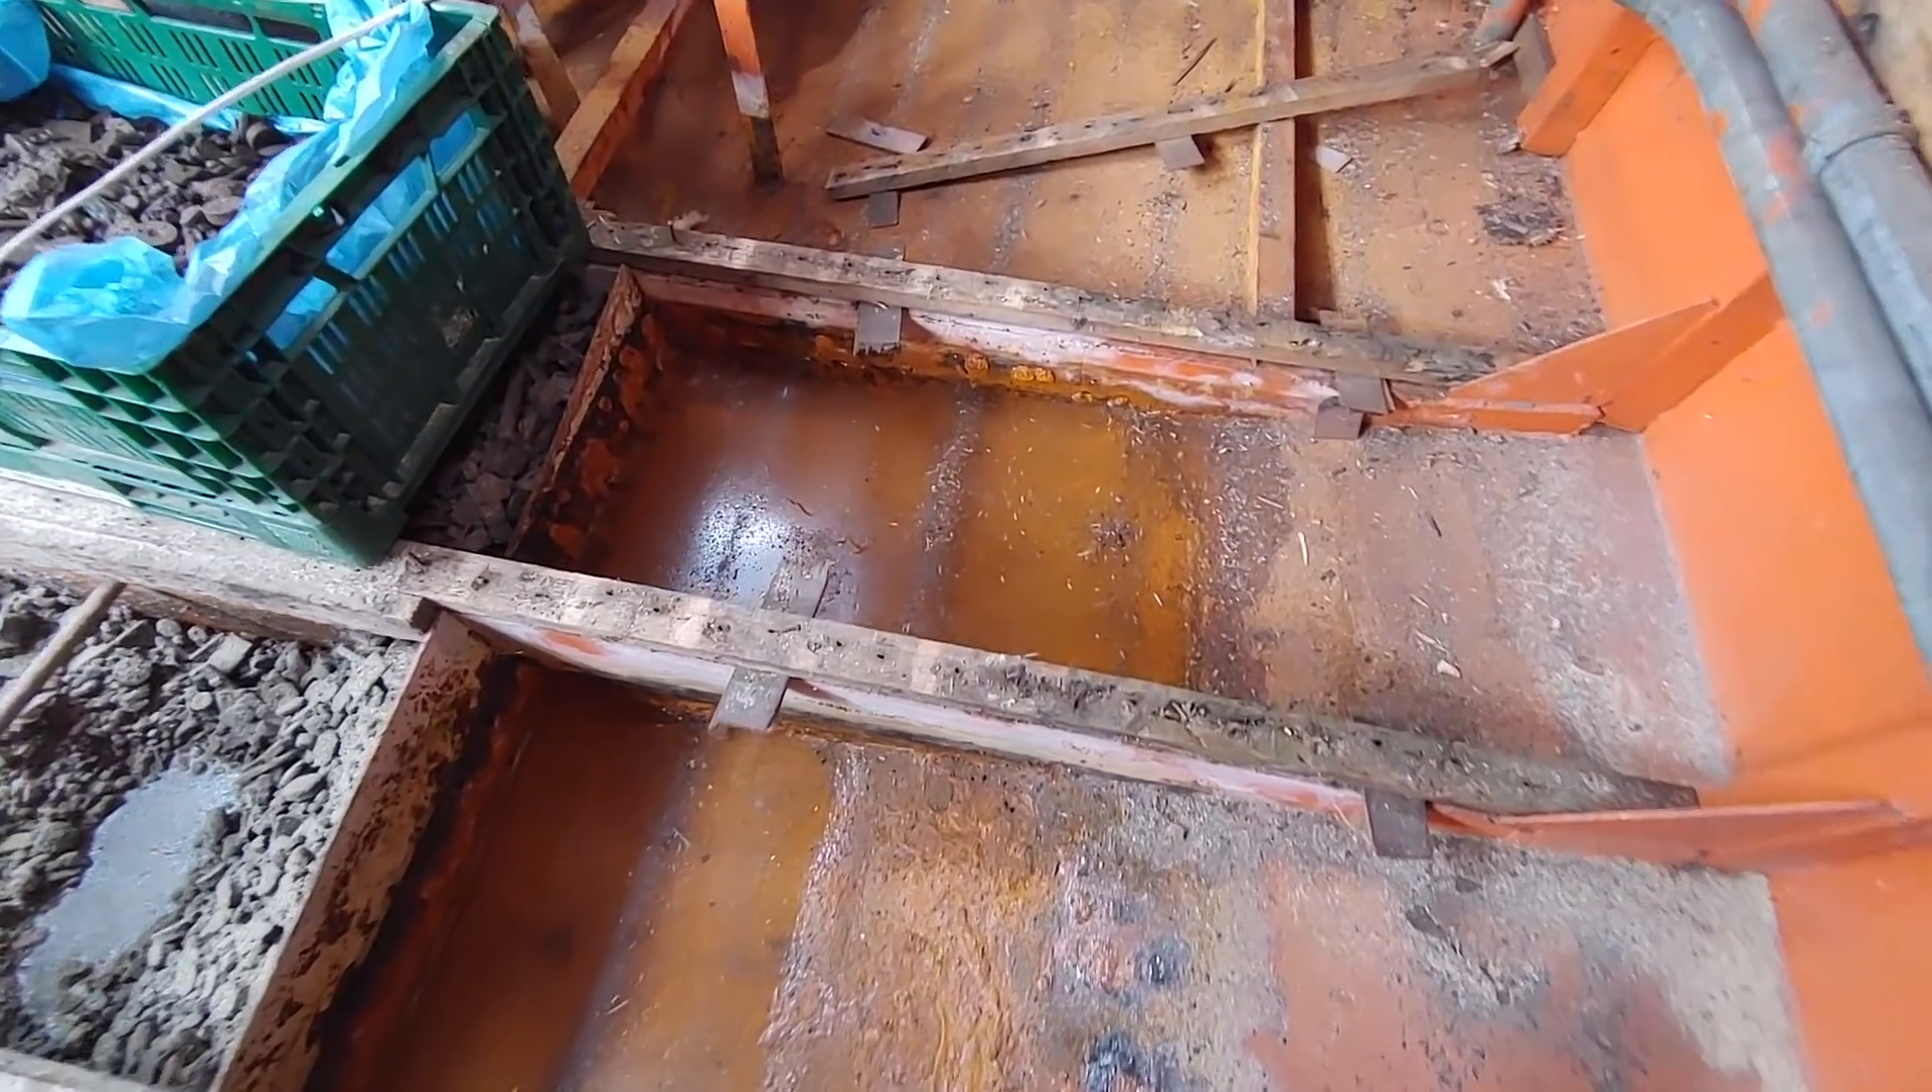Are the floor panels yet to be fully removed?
No.